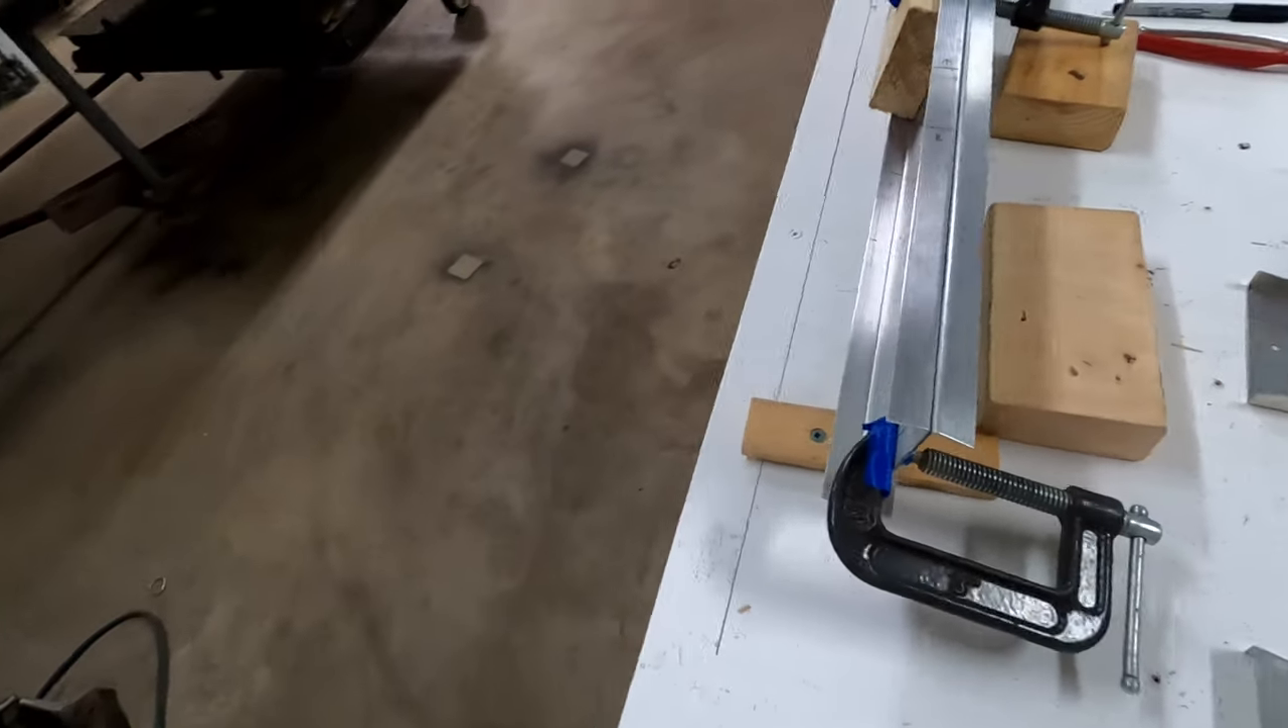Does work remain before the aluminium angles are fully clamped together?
No.